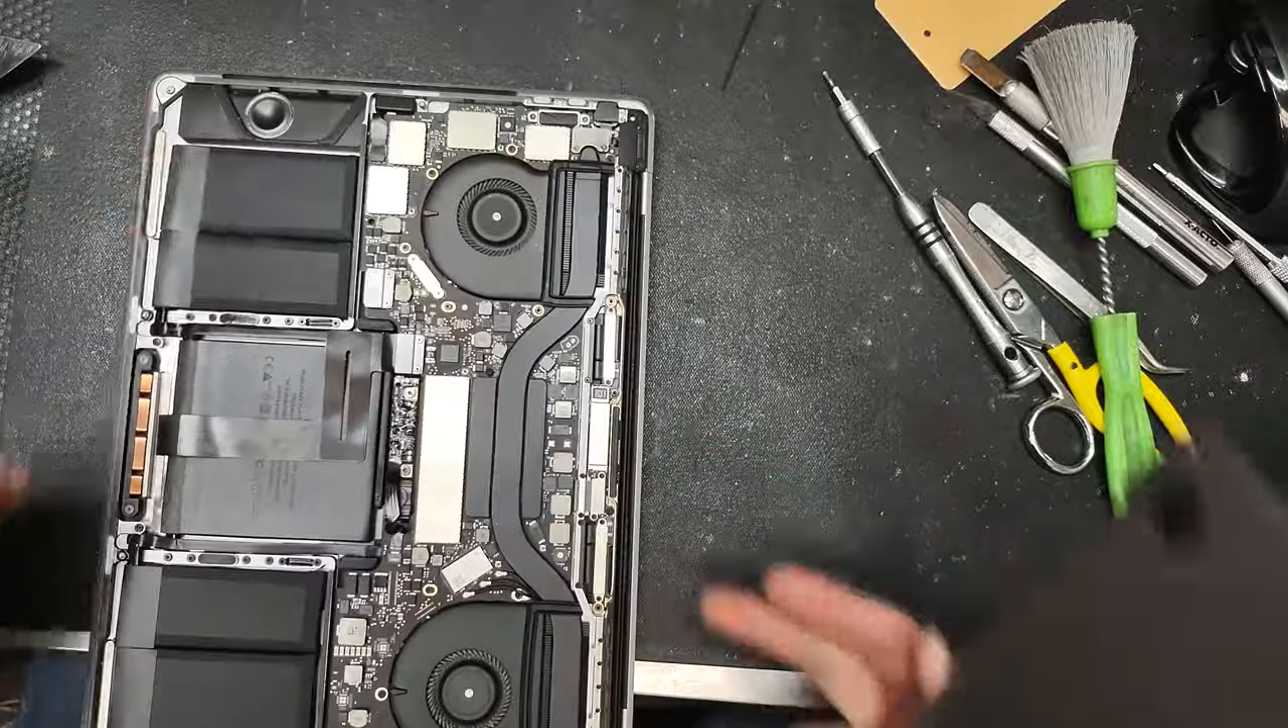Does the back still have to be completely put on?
Yes.